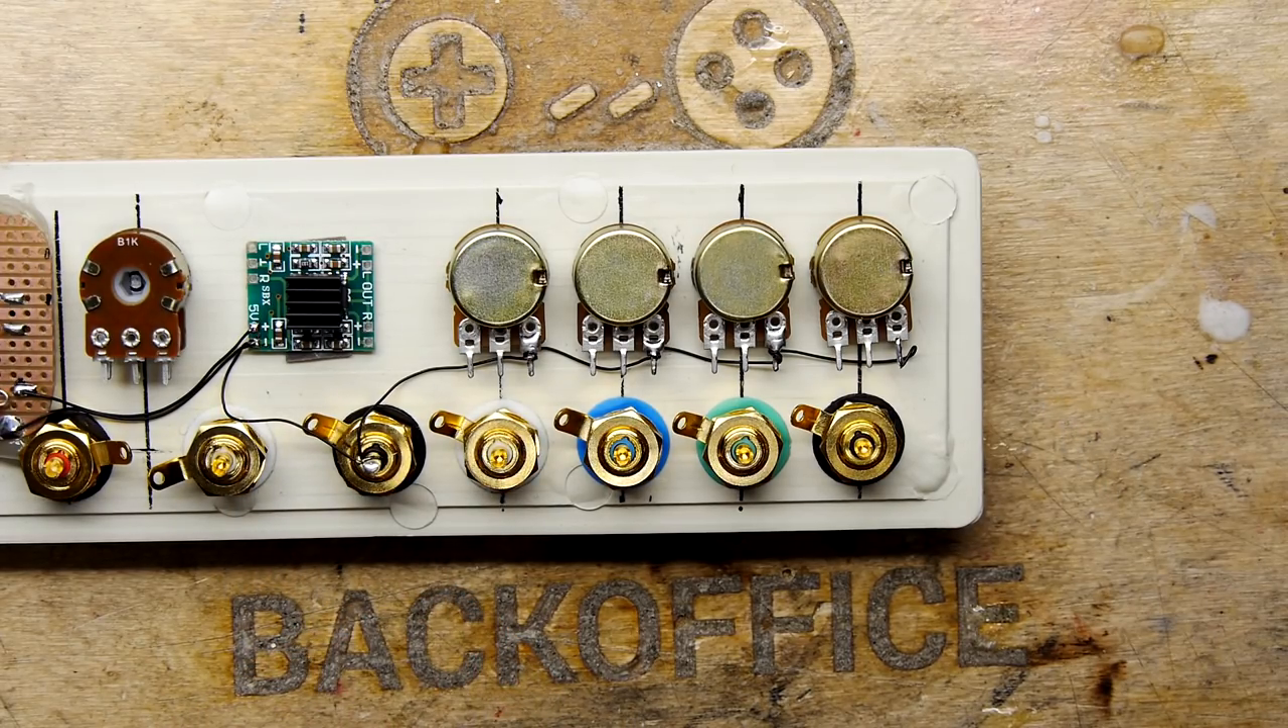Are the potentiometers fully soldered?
No.